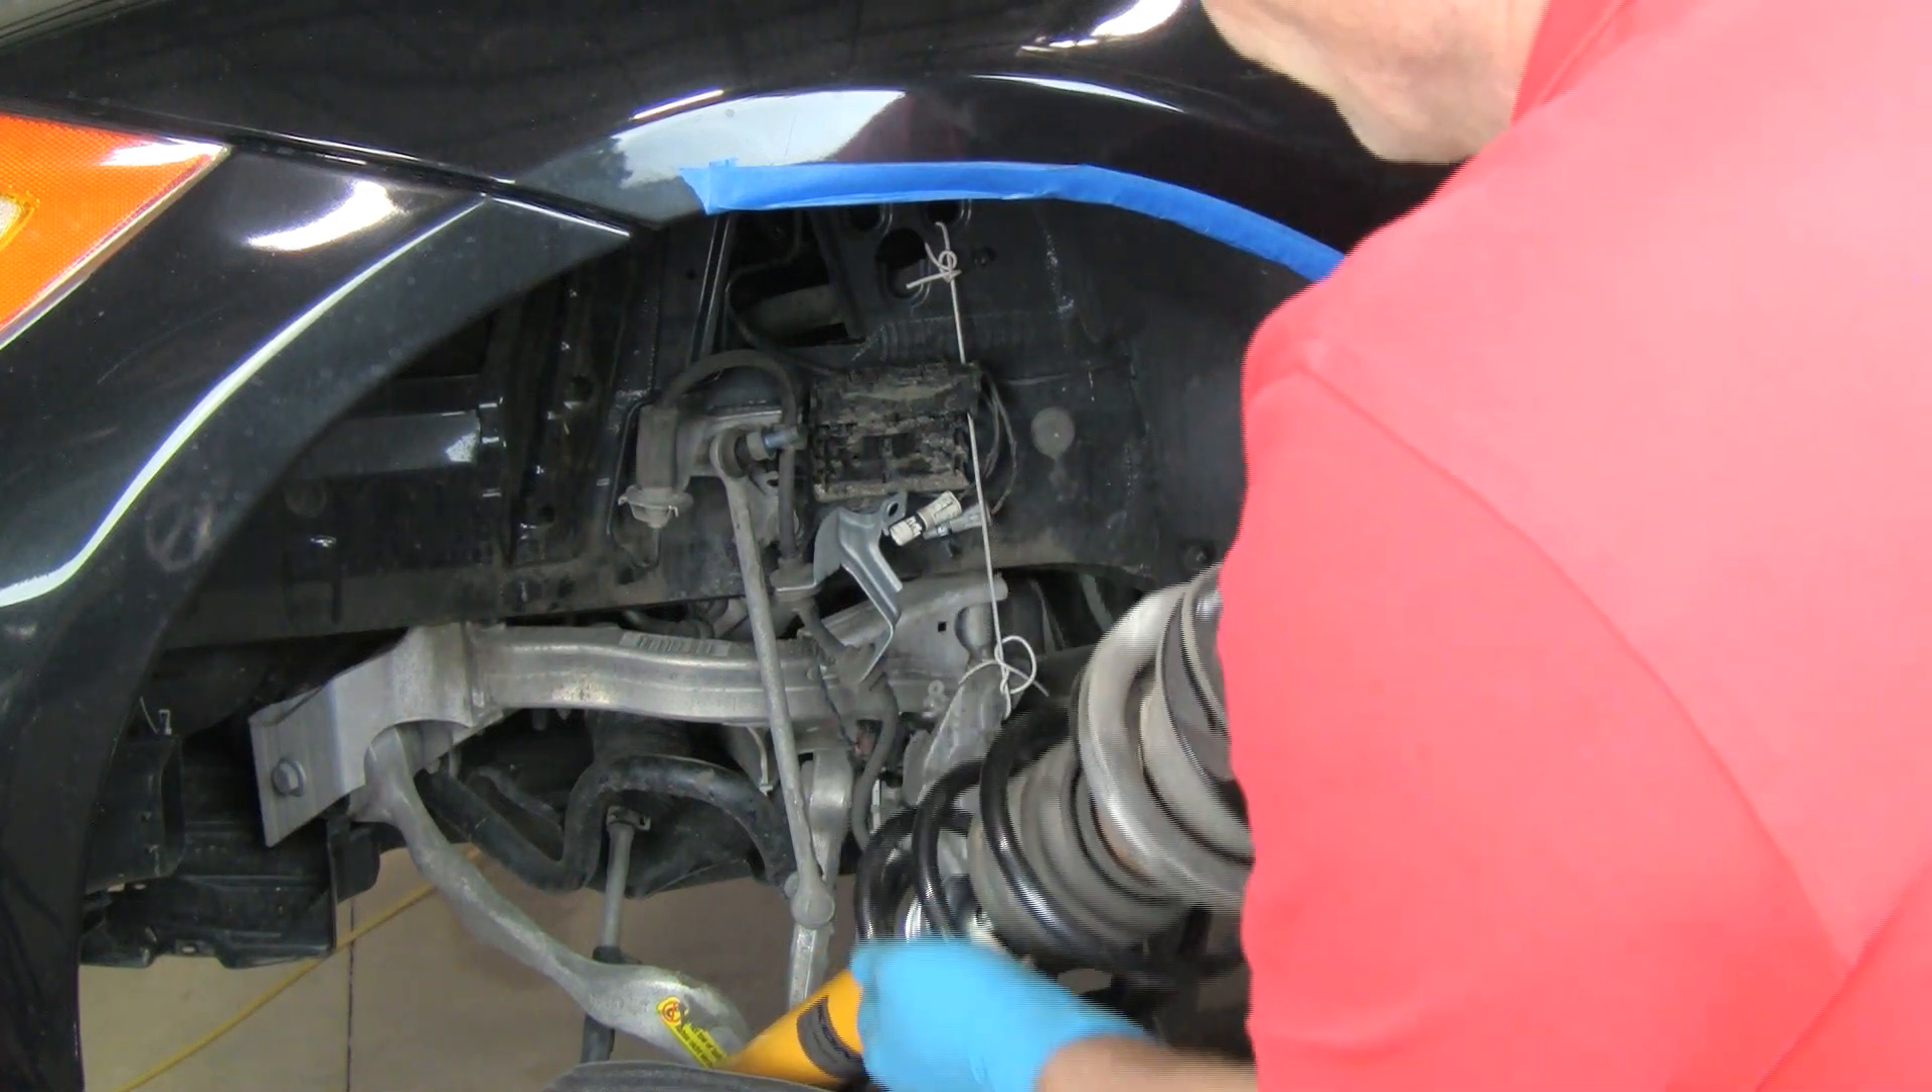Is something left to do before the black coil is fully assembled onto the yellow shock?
No.